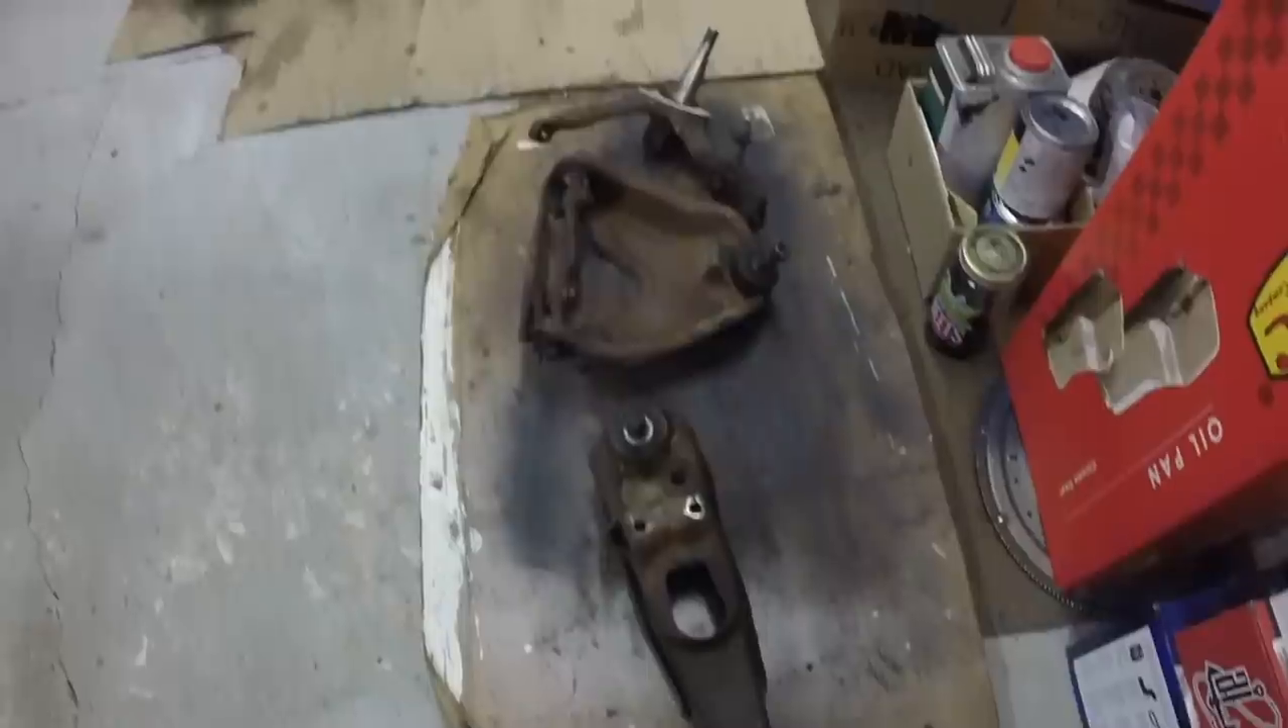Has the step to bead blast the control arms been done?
No.